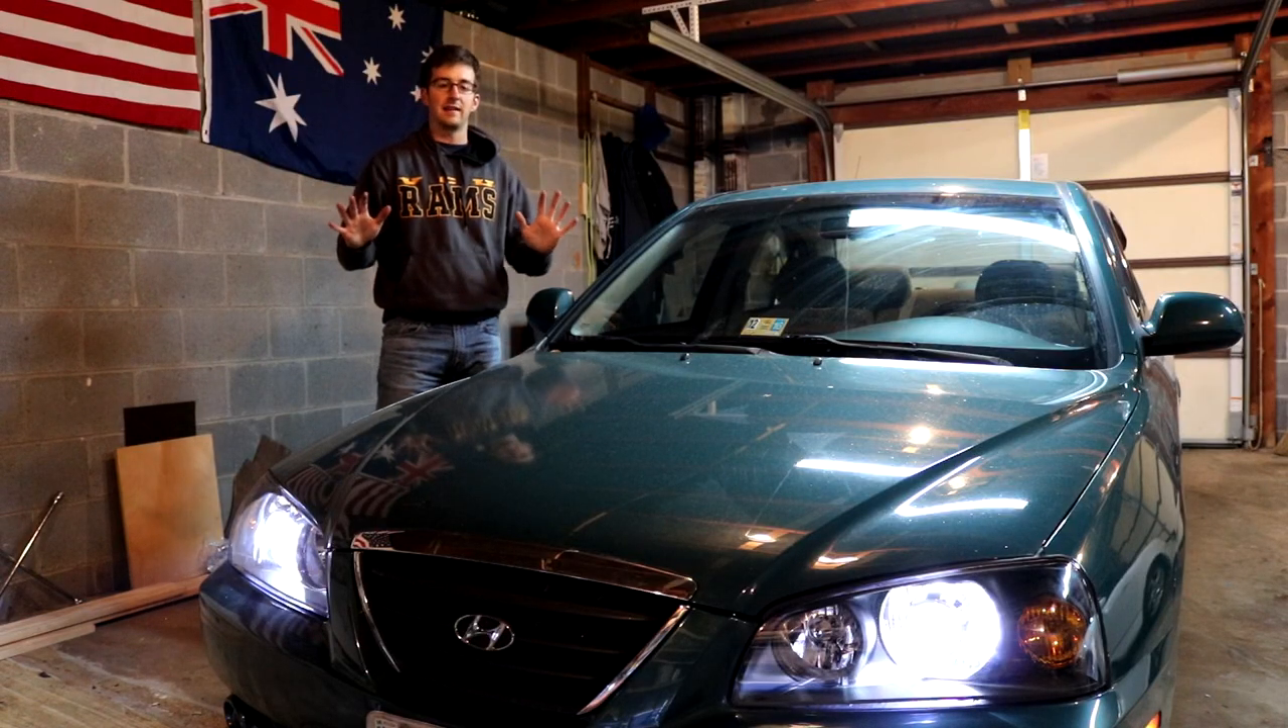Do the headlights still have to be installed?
No.